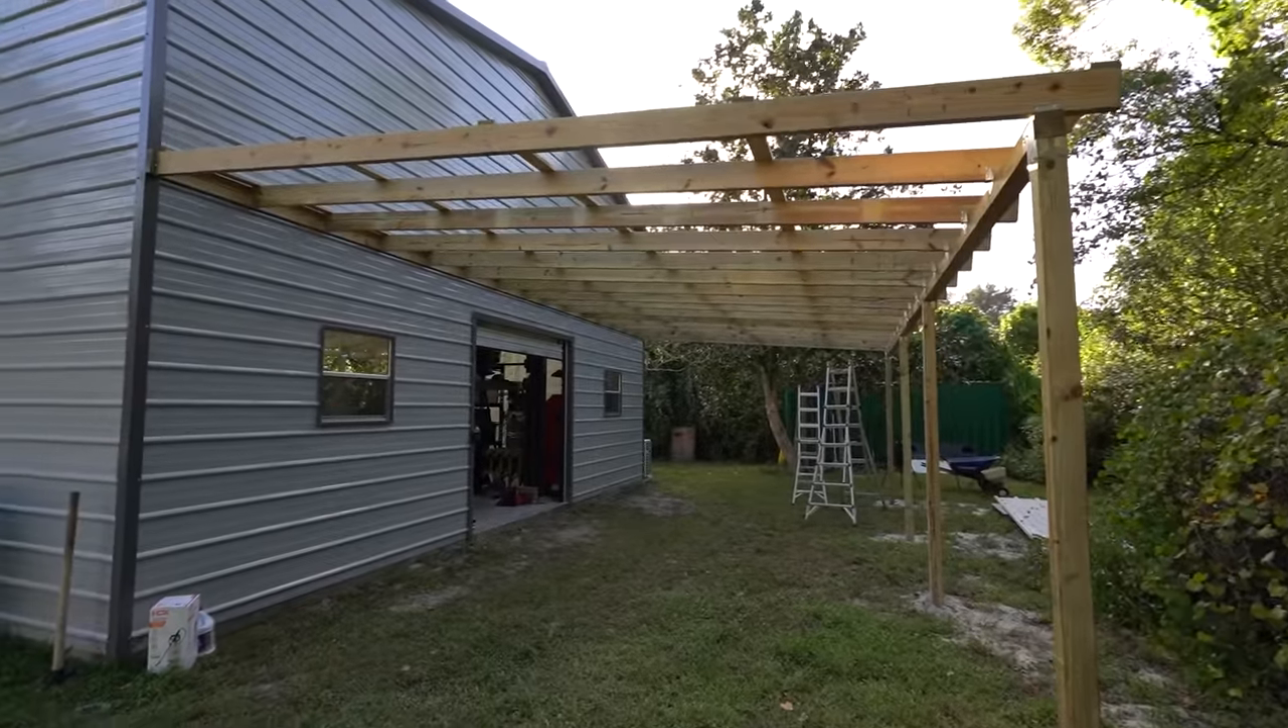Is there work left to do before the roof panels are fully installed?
Yes.